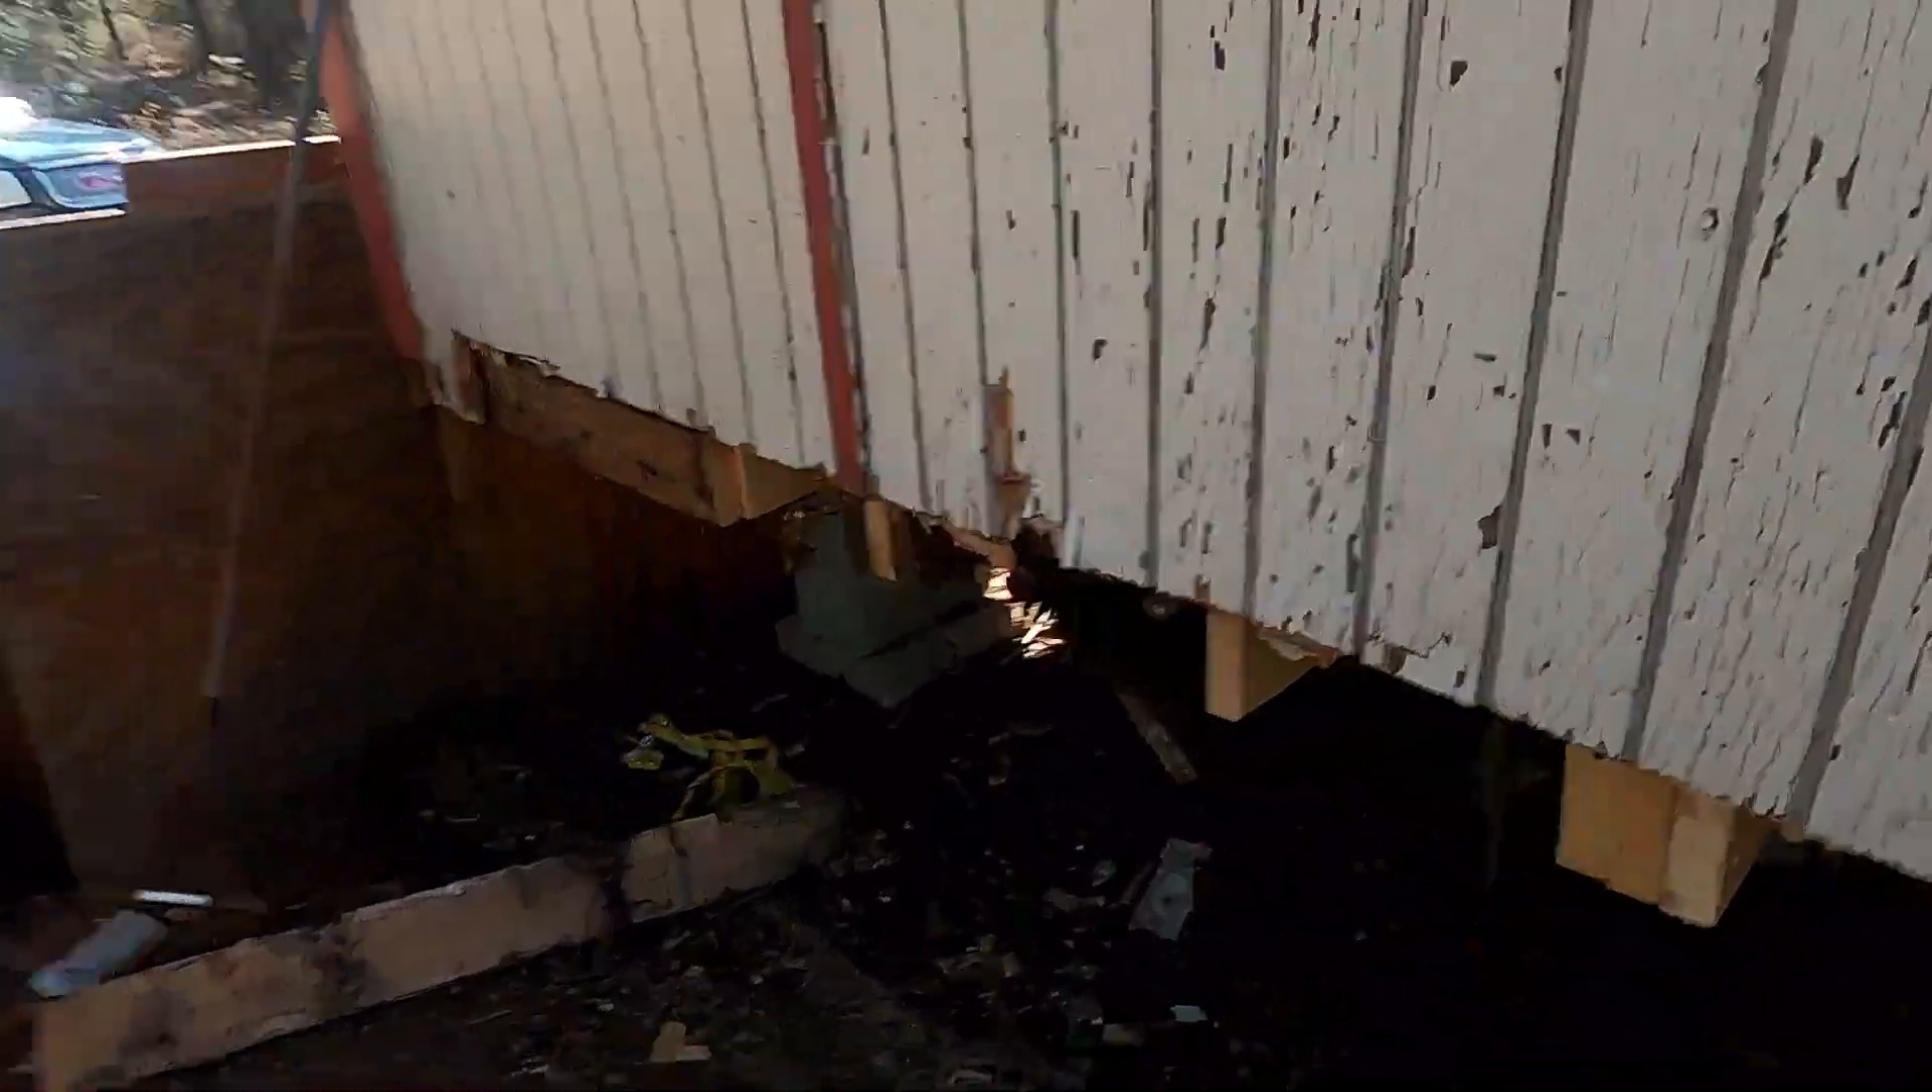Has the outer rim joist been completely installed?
No.